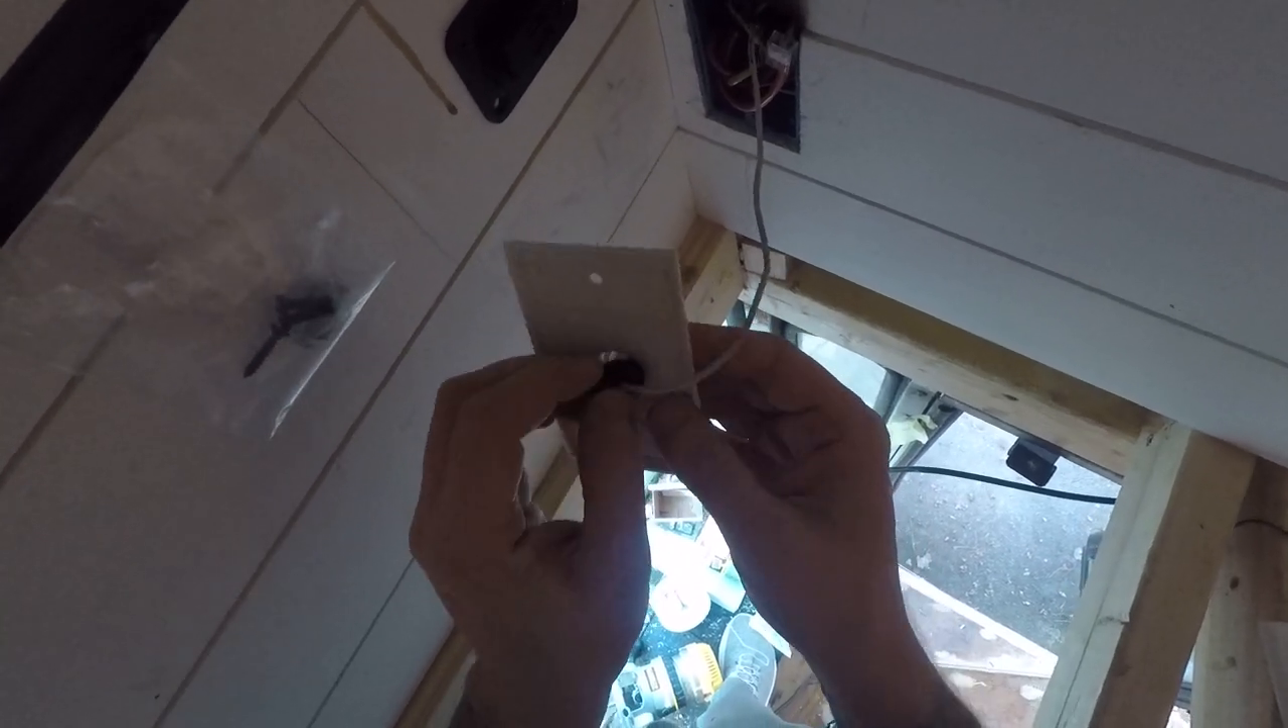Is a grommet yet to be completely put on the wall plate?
Yes.